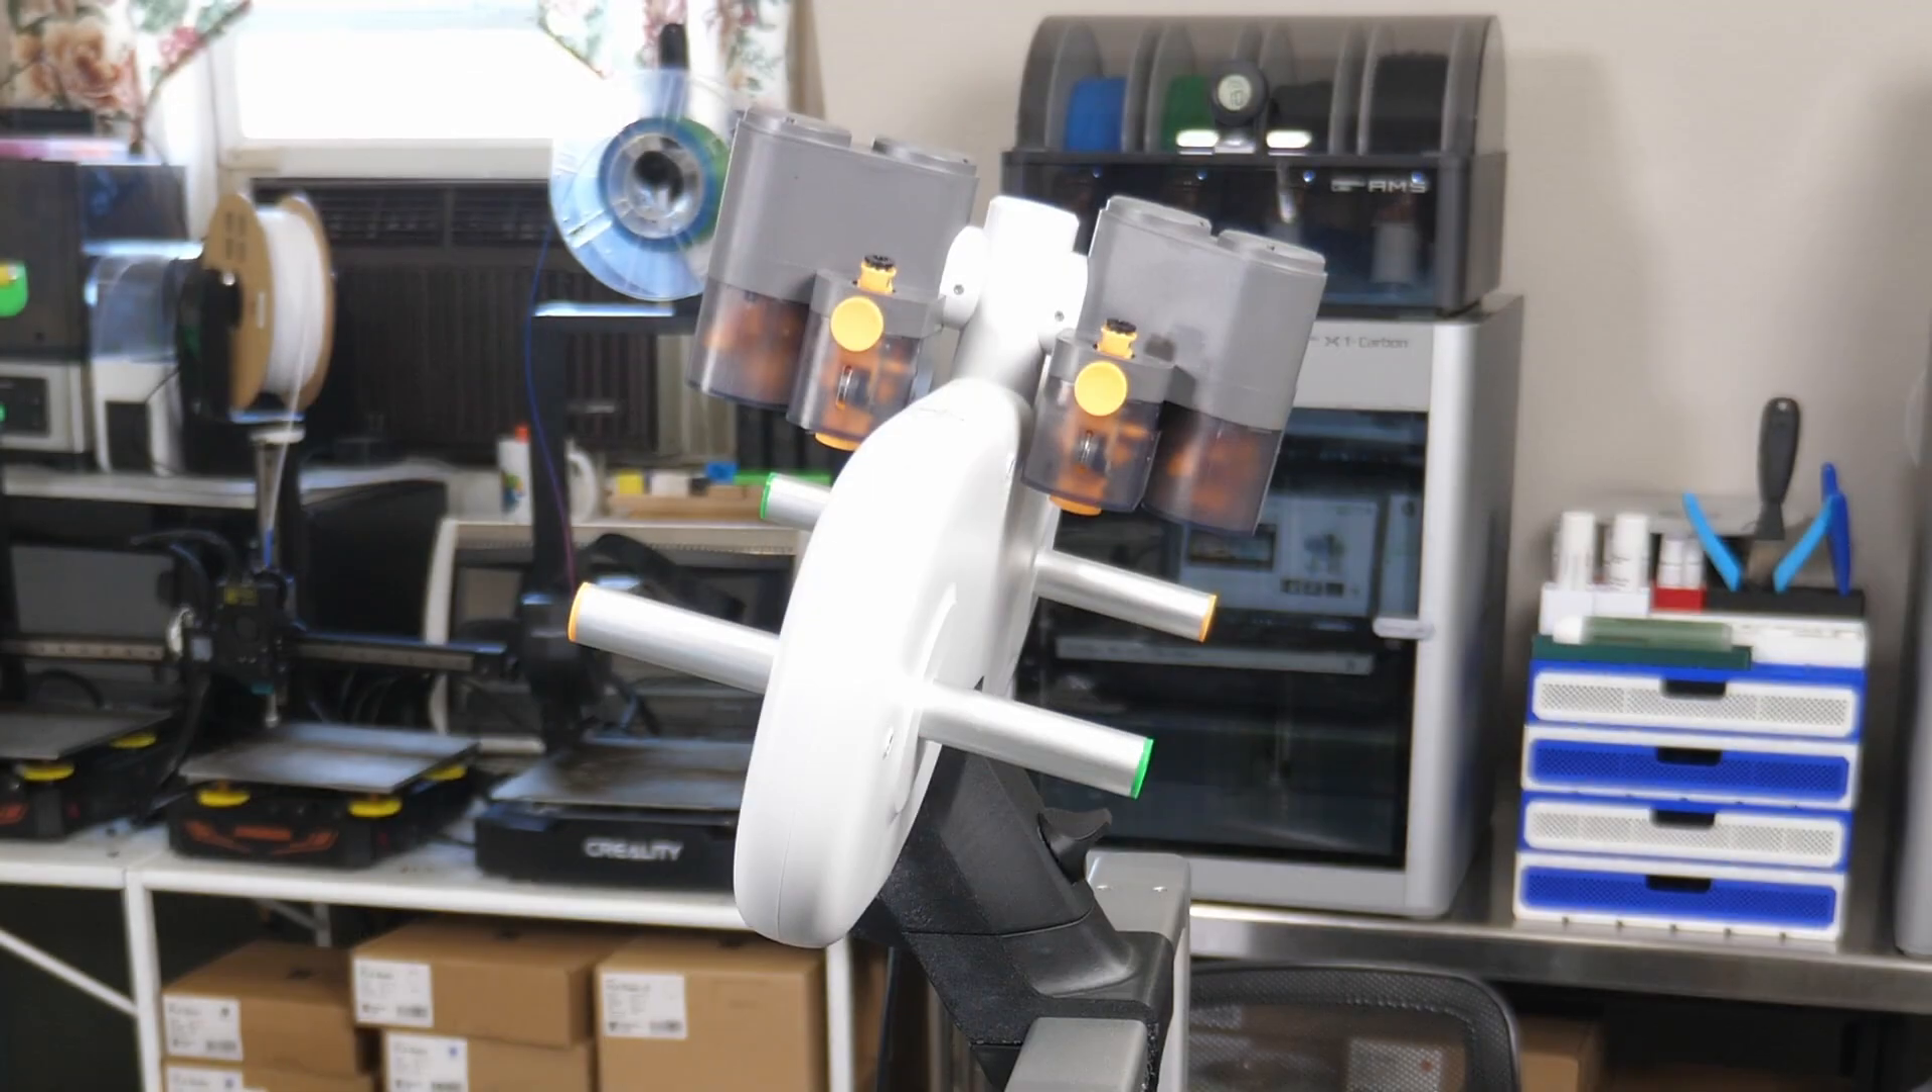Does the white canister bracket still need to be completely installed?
No.